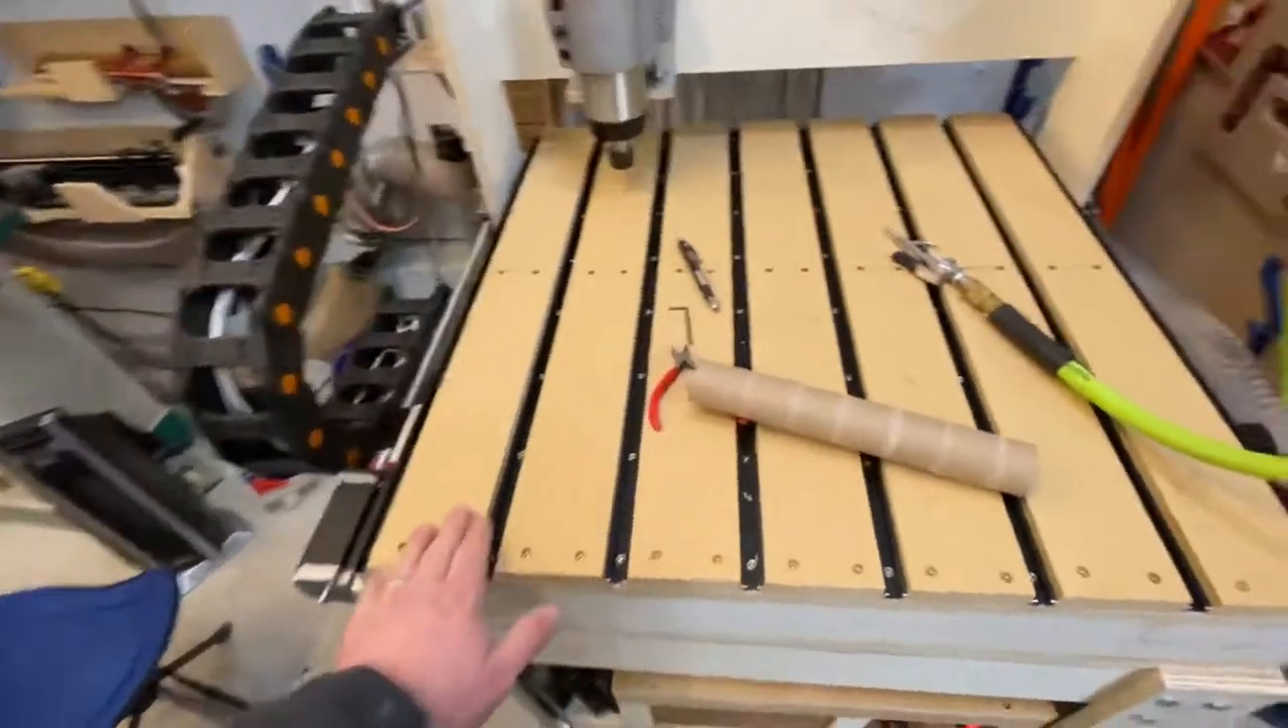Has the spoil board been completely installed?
Yes.